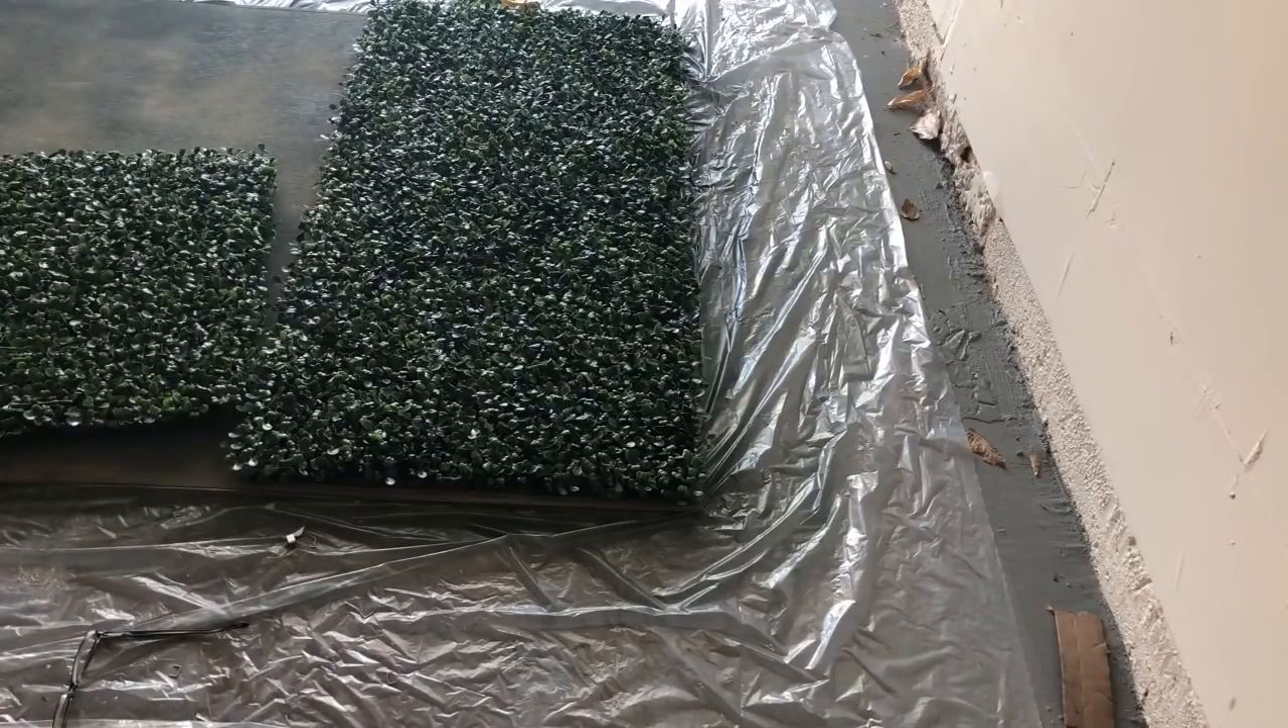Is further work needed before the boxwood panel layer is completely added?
Yes.